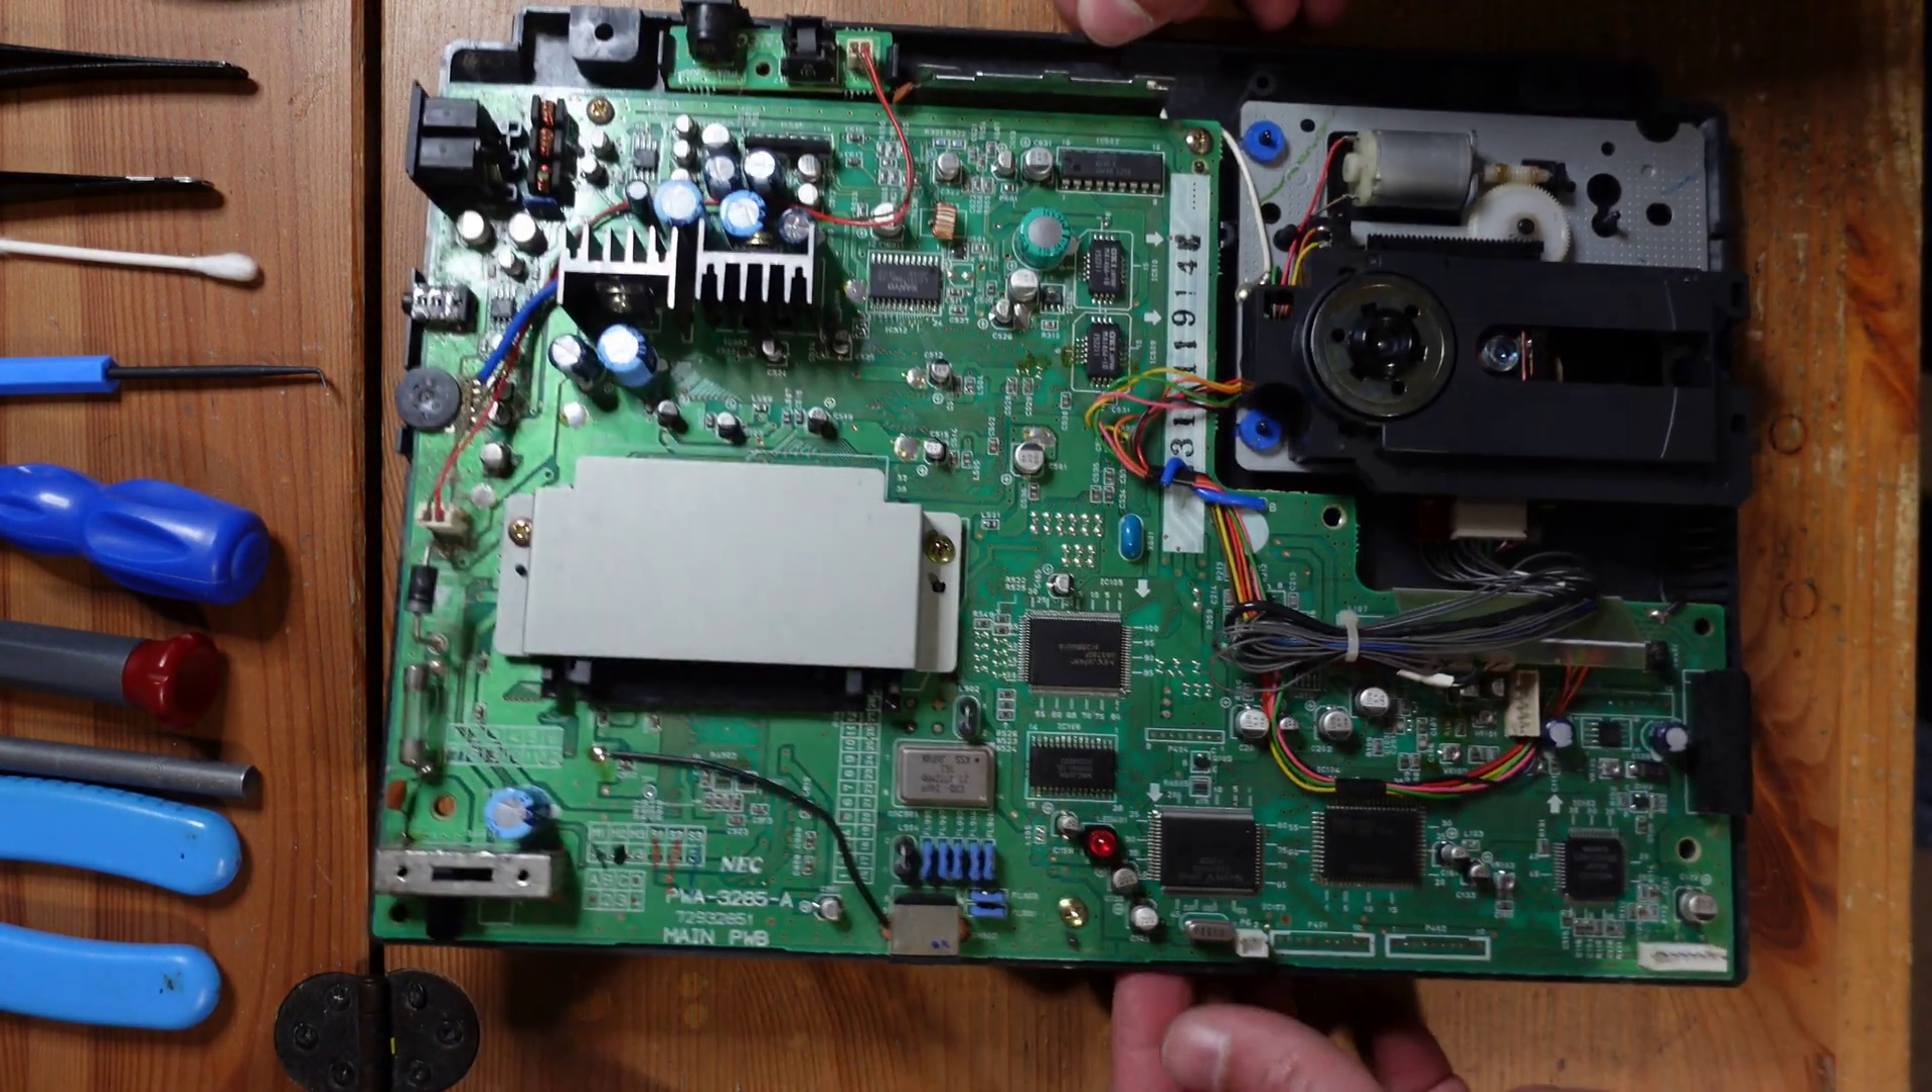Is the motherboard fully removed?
No.